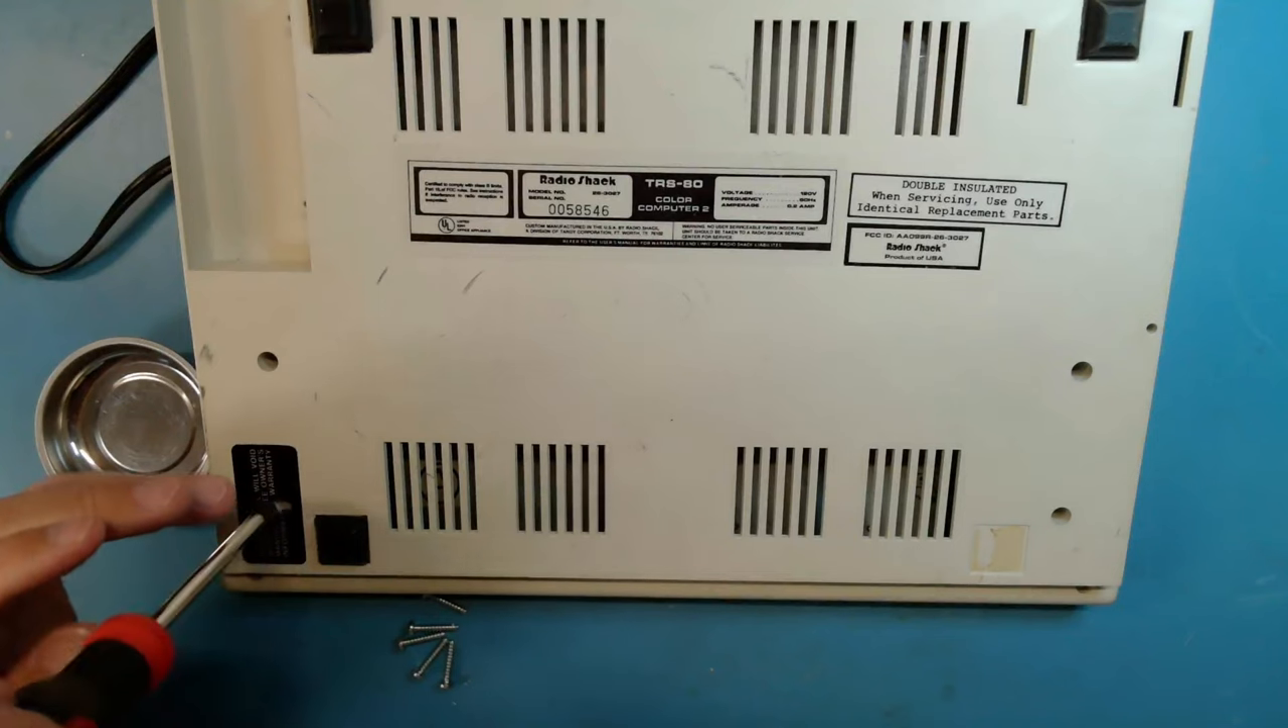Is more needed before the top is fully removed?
Yes.